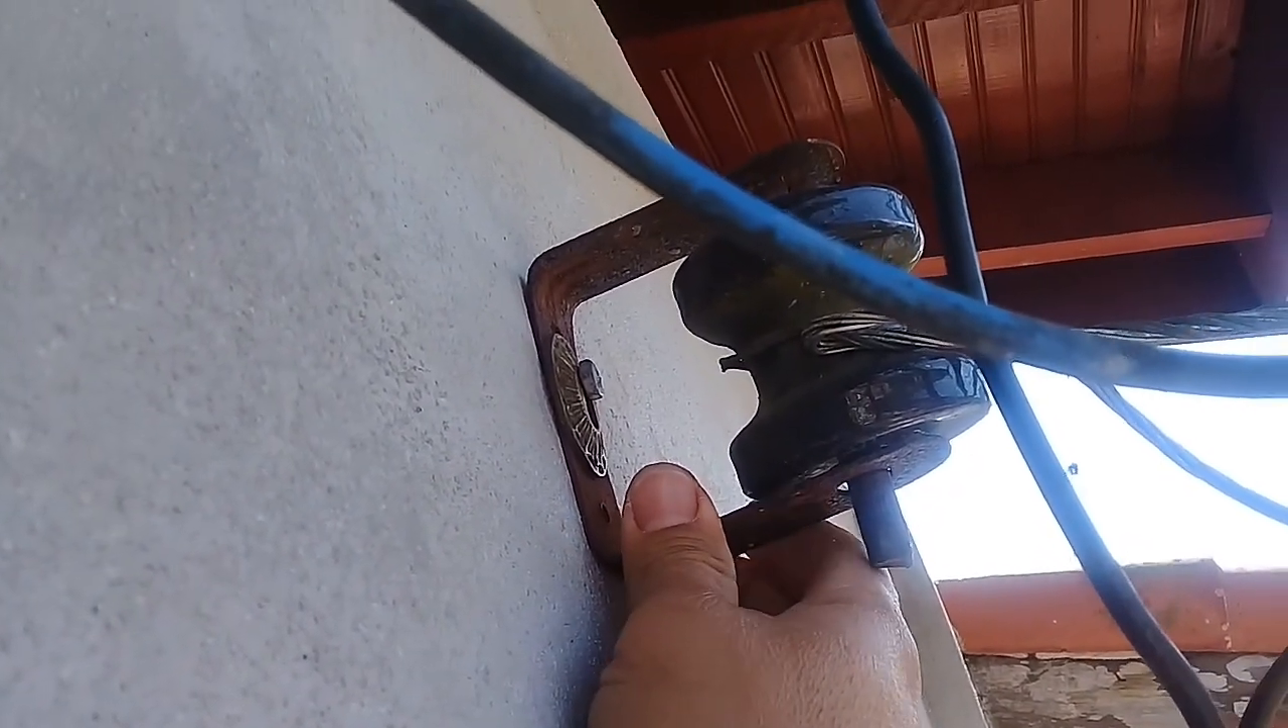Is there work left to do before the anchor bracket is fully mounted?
No.